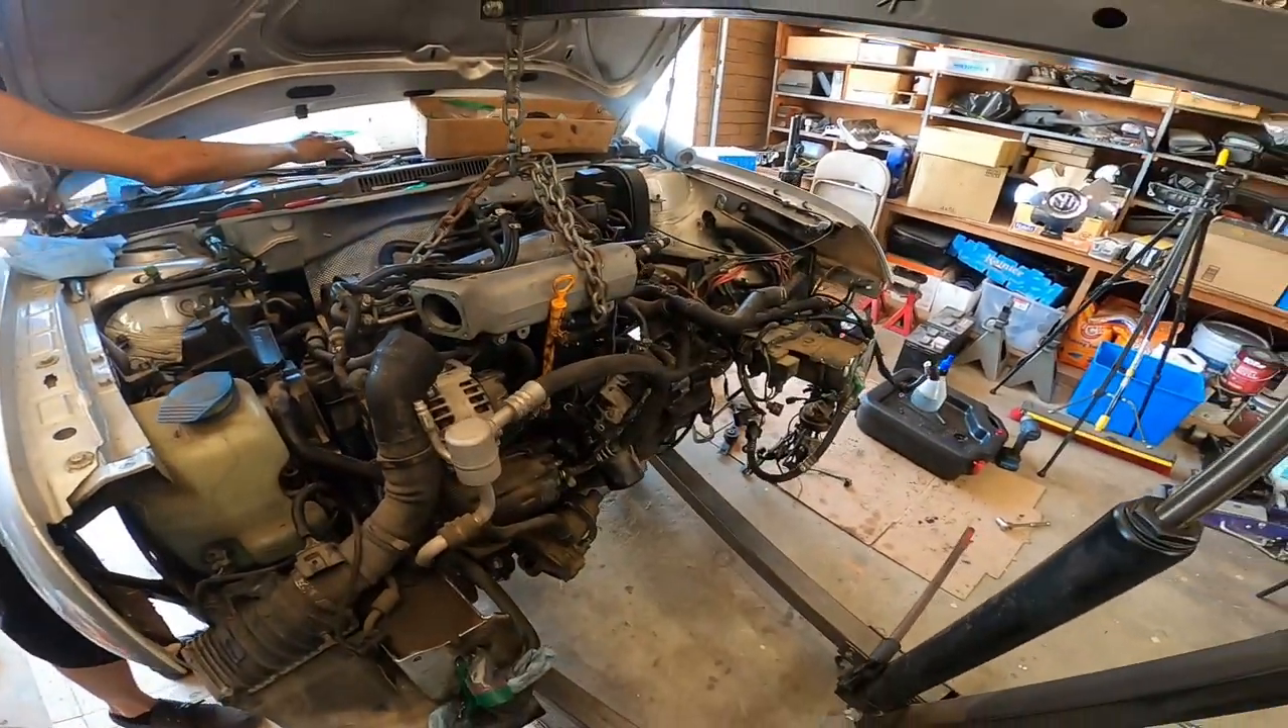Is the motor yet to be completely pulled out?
Yes.